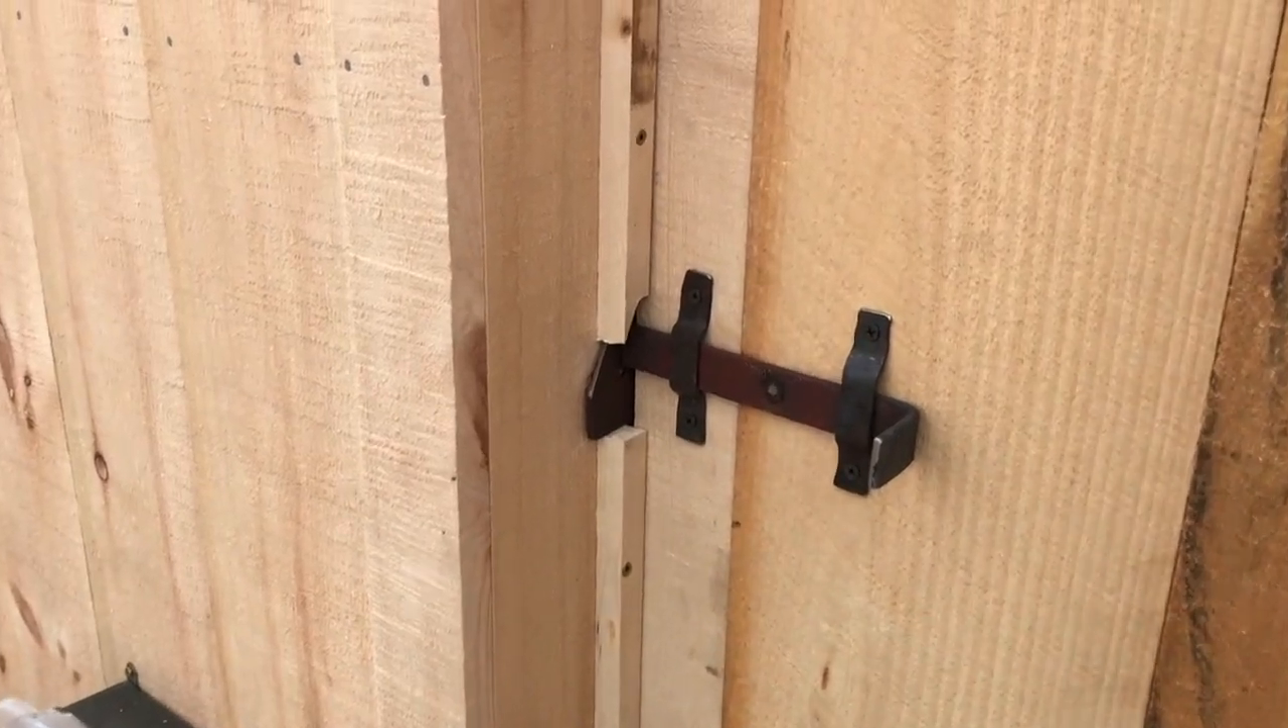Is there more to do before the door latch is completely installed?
No.